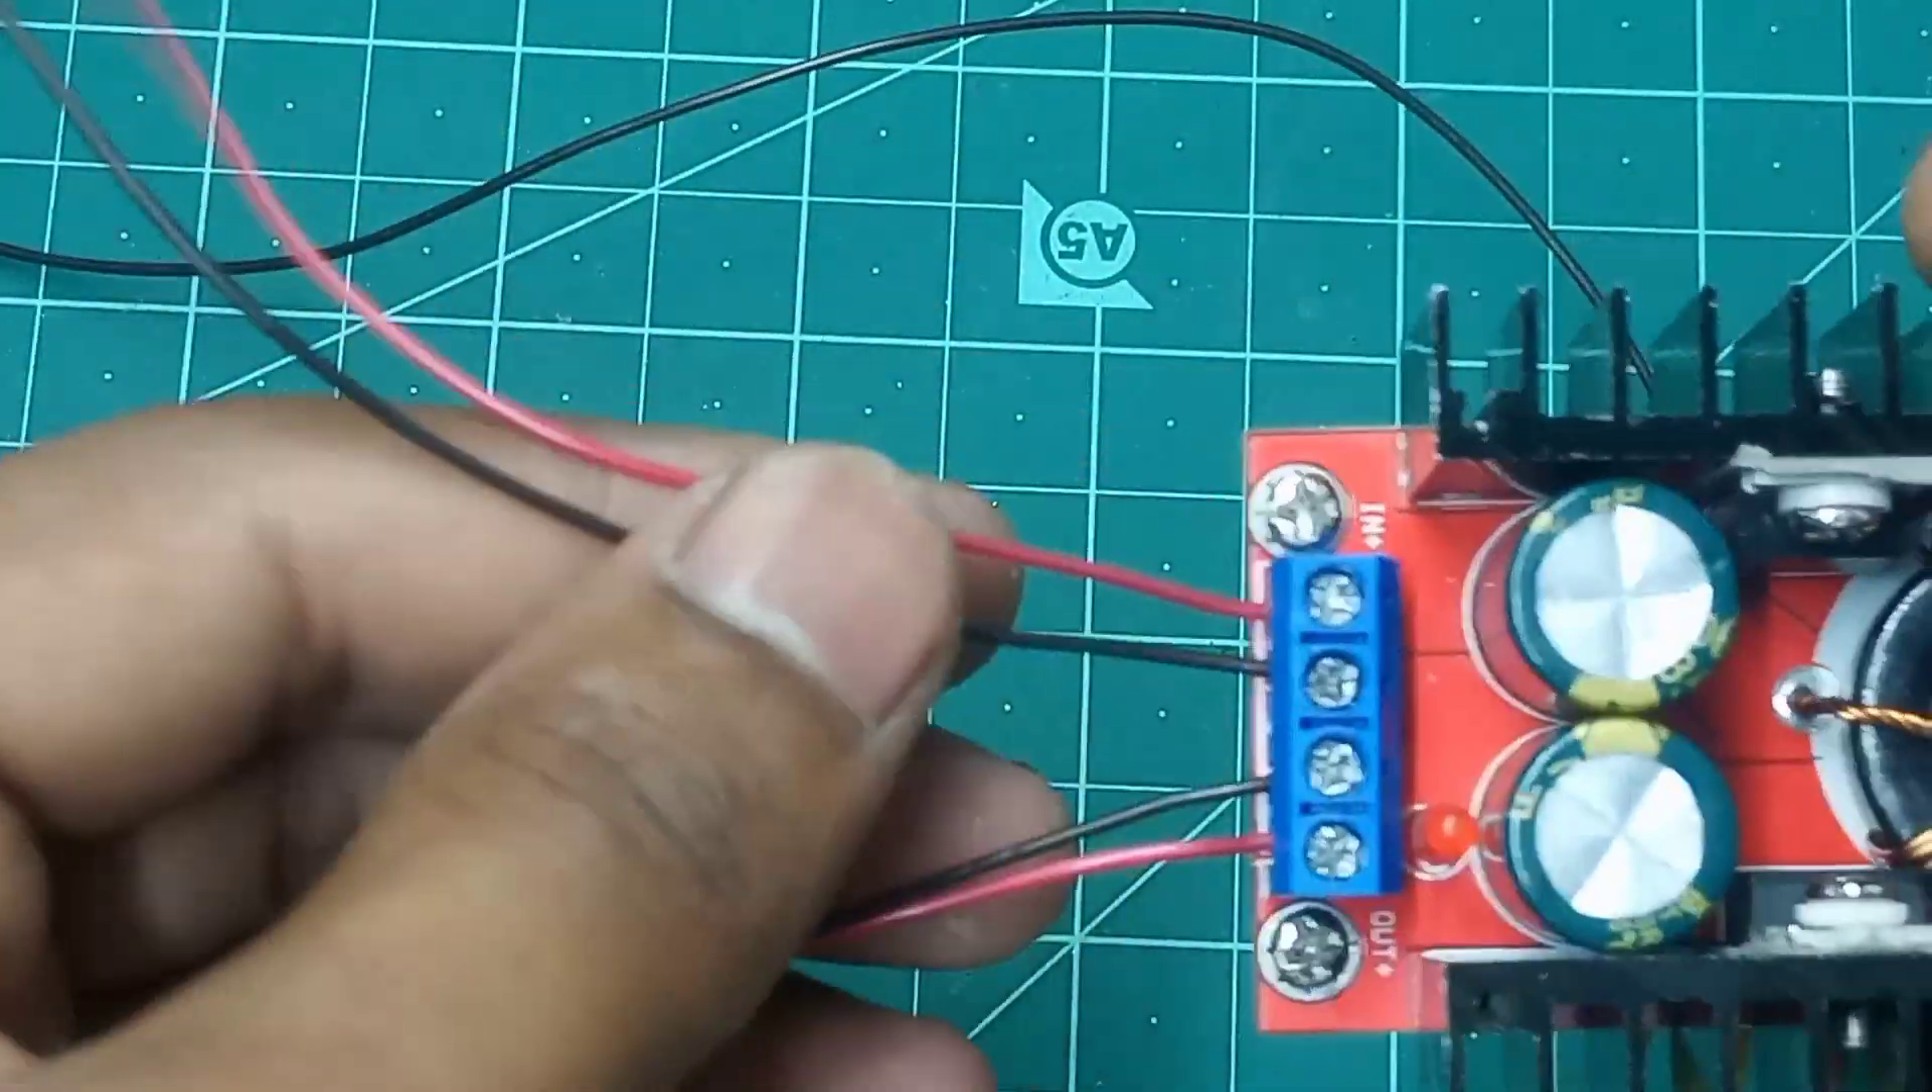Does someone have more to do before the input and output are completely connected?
No.